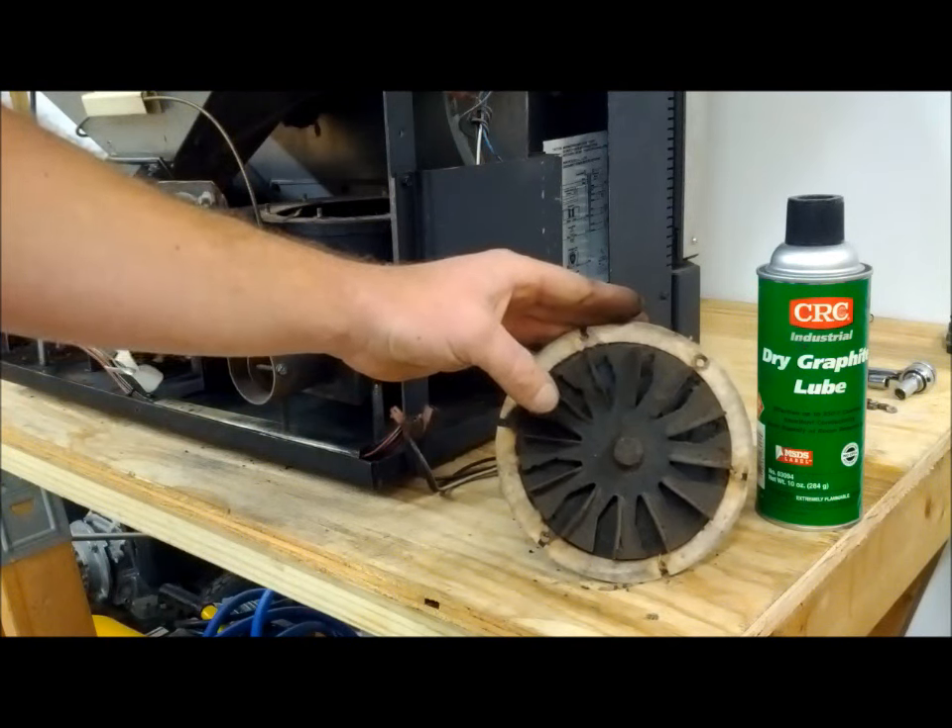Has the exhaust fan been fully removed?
Yes.